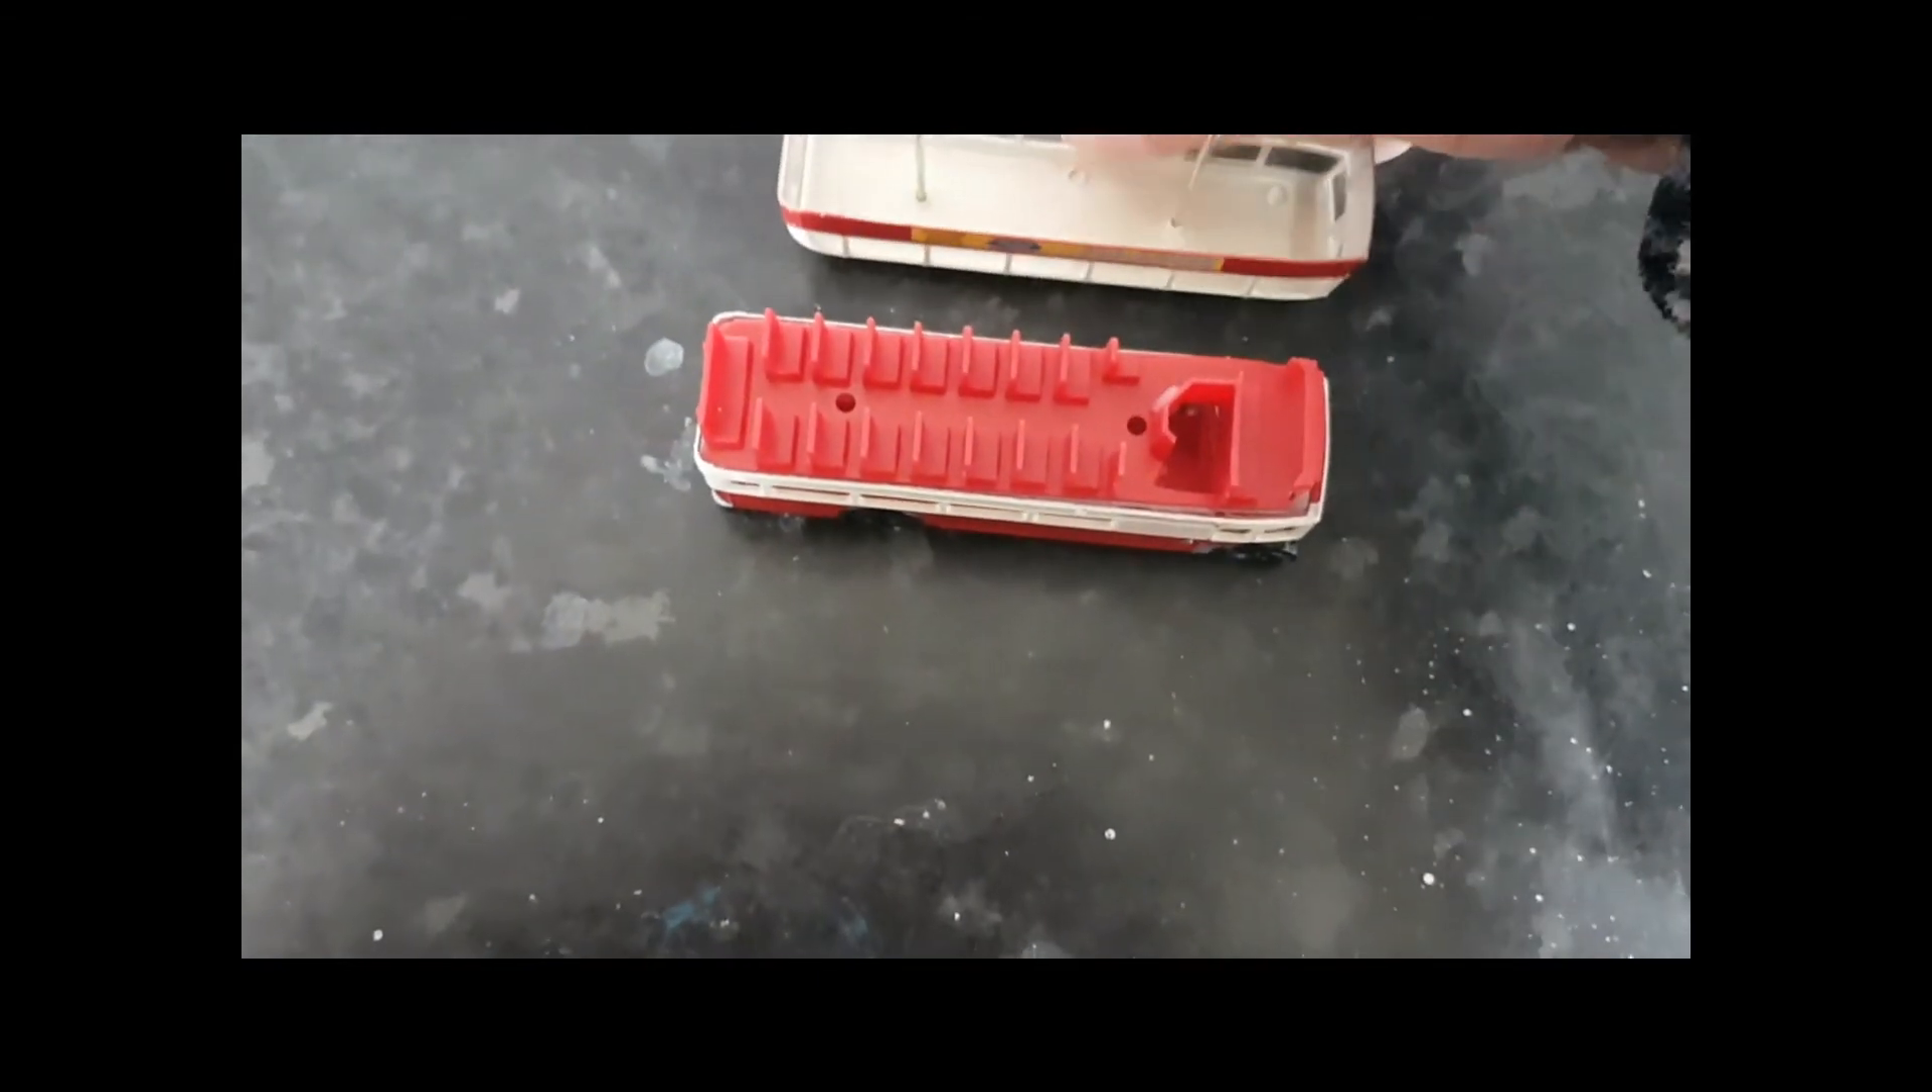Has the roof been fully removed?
Yes.